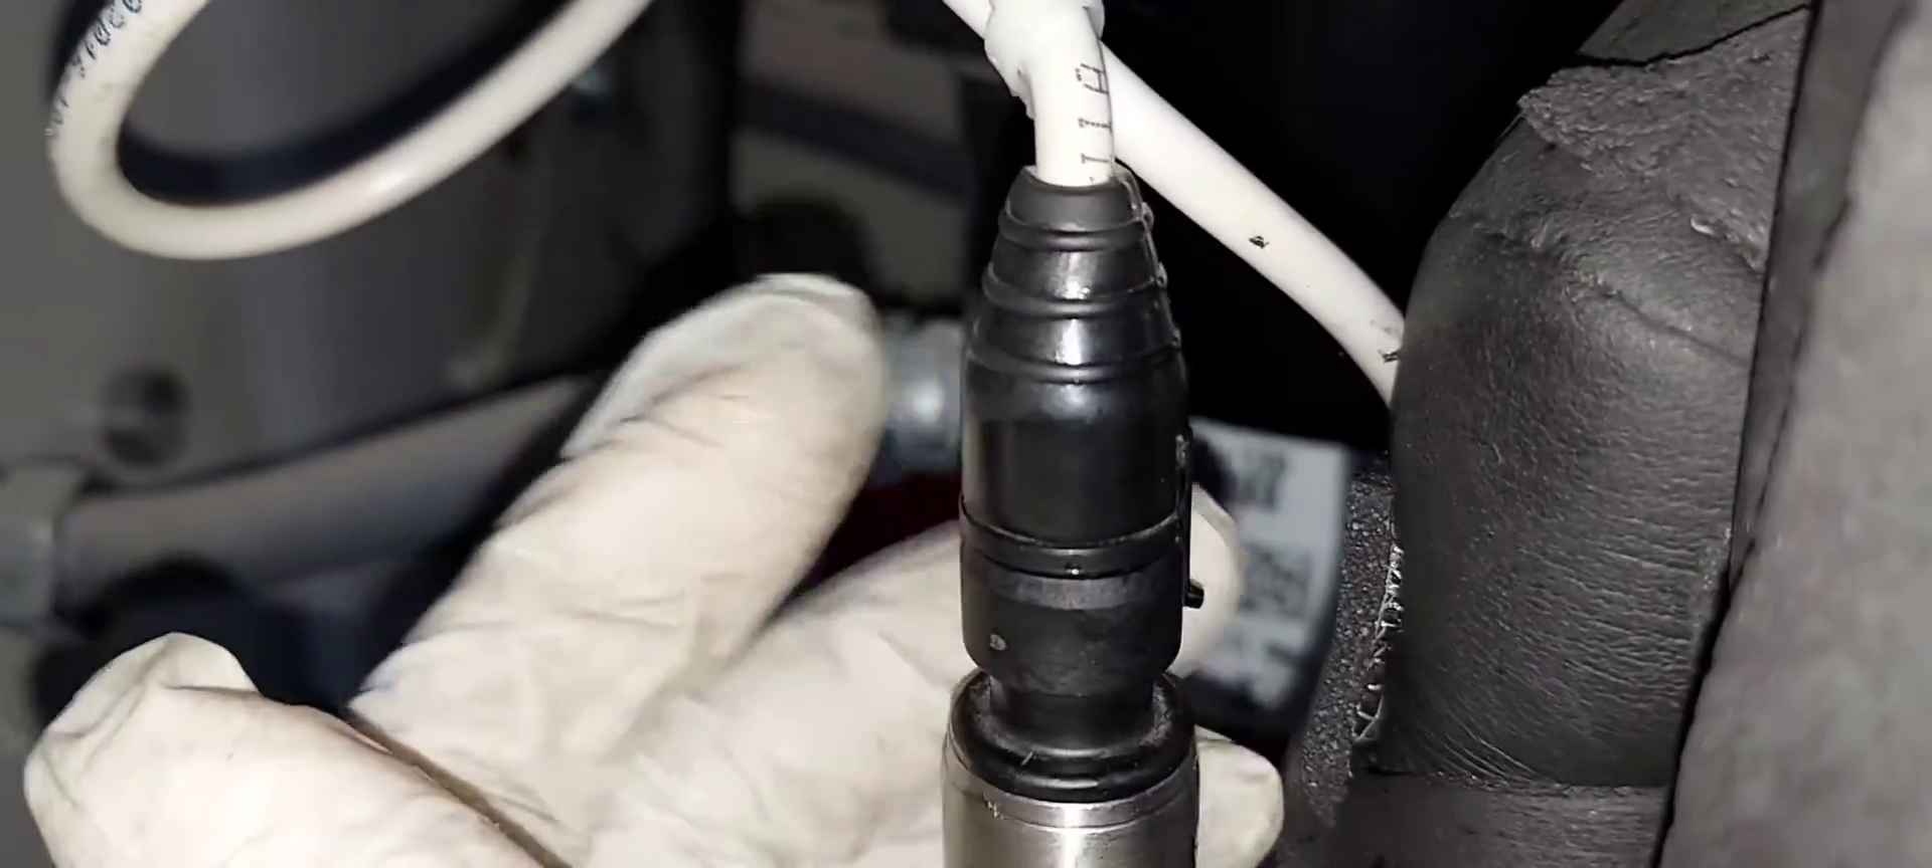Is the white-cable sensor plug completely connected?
Yes.